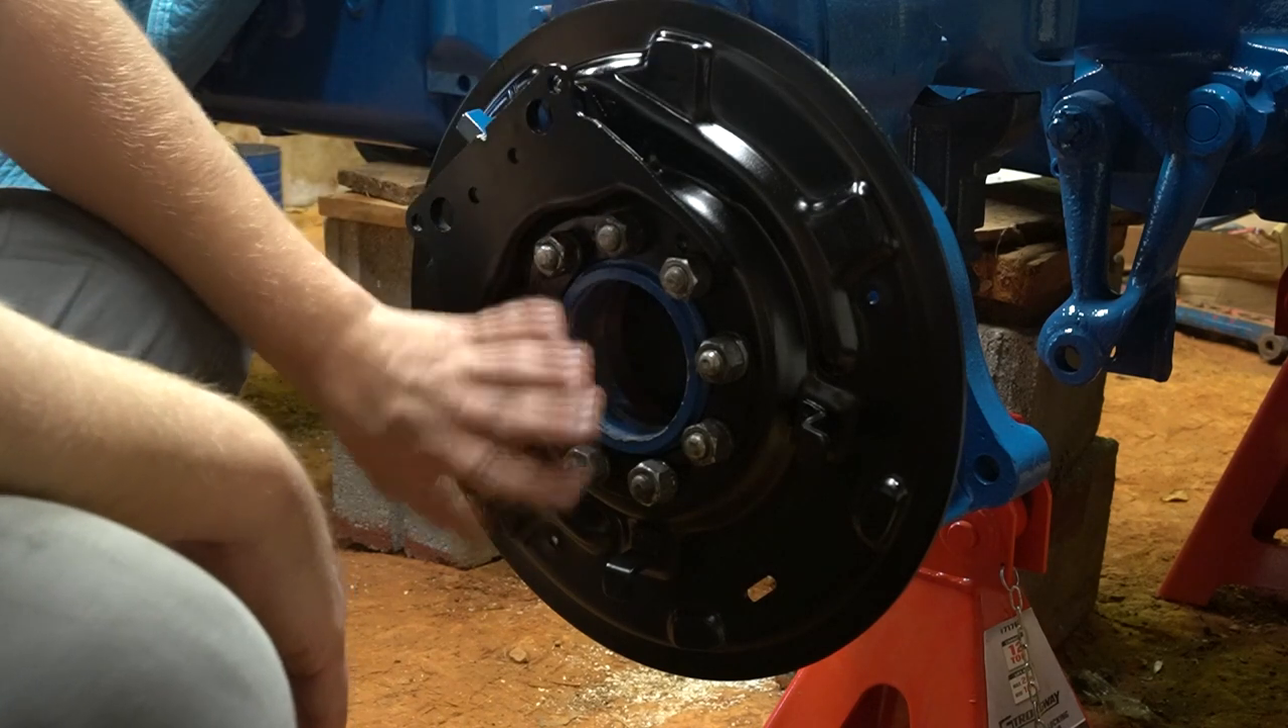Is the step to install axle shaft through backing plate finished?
No.